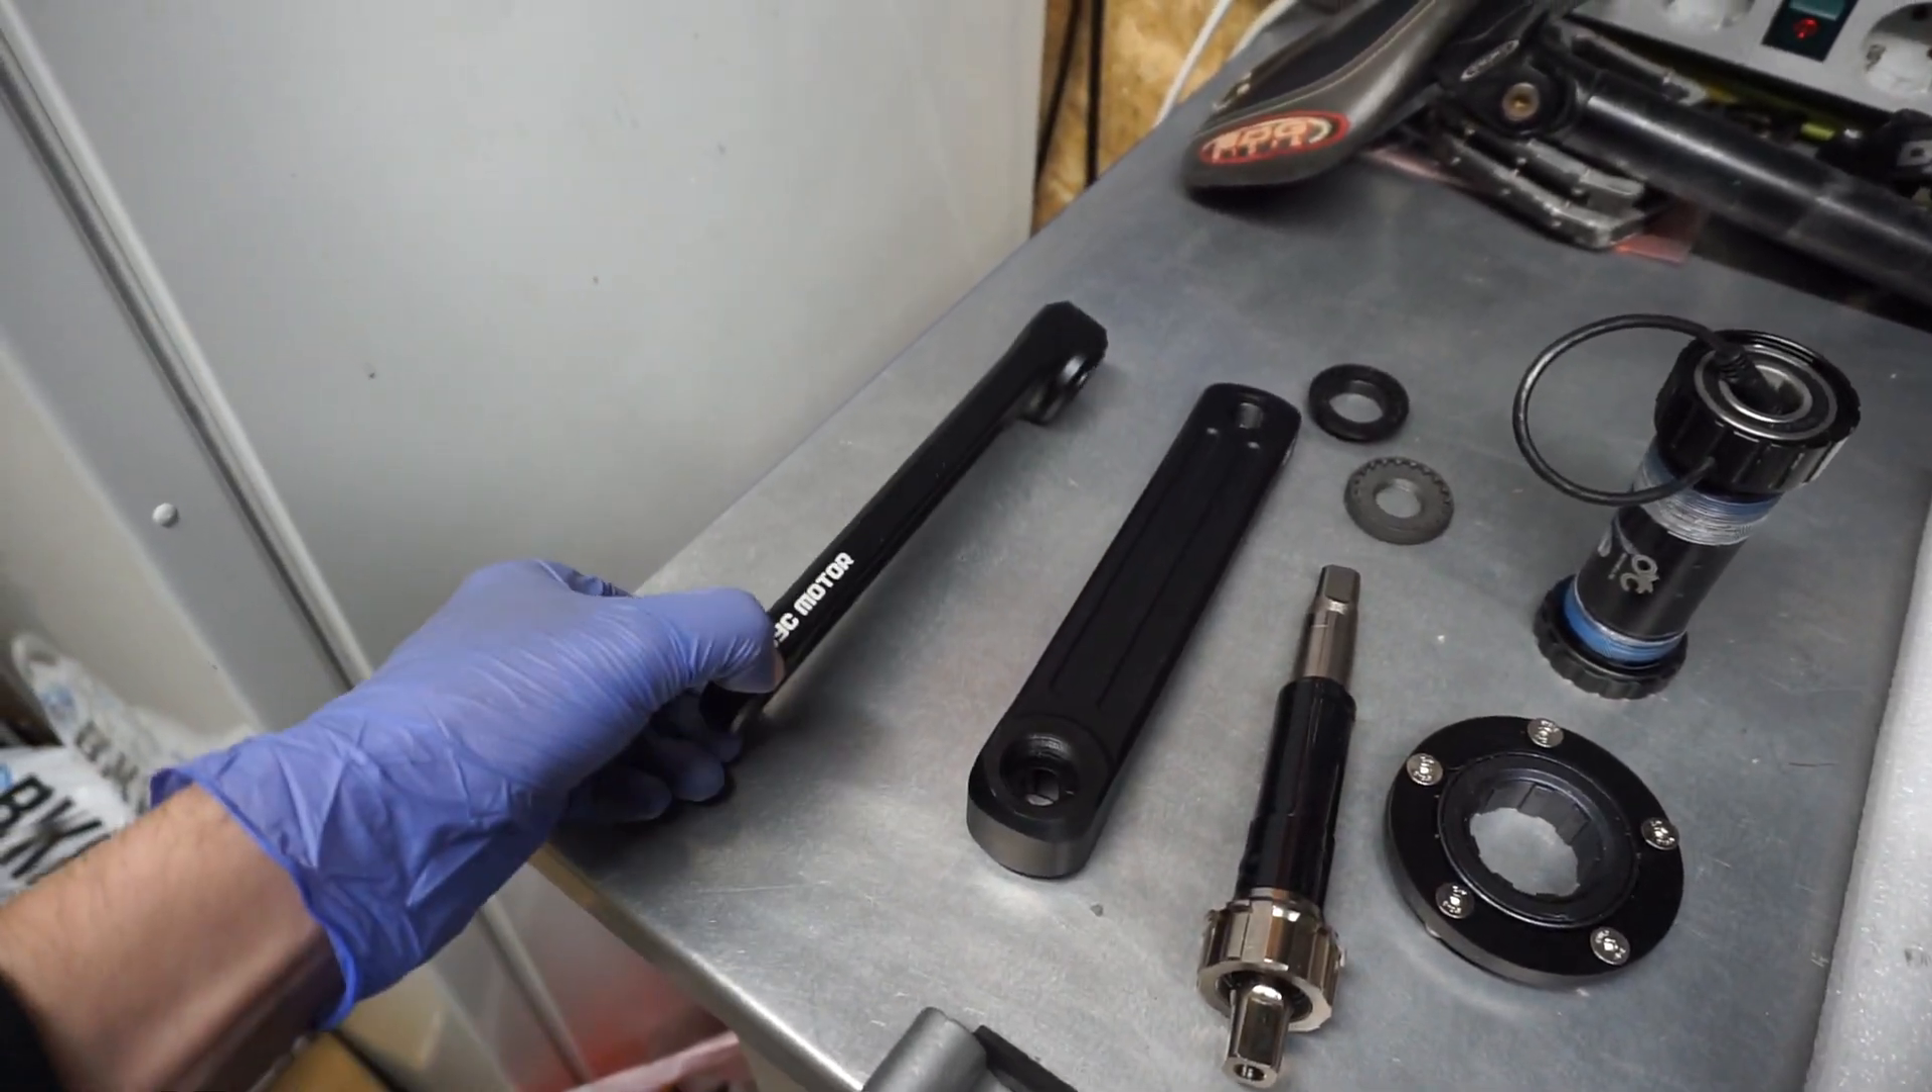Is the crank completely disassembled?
Yes.